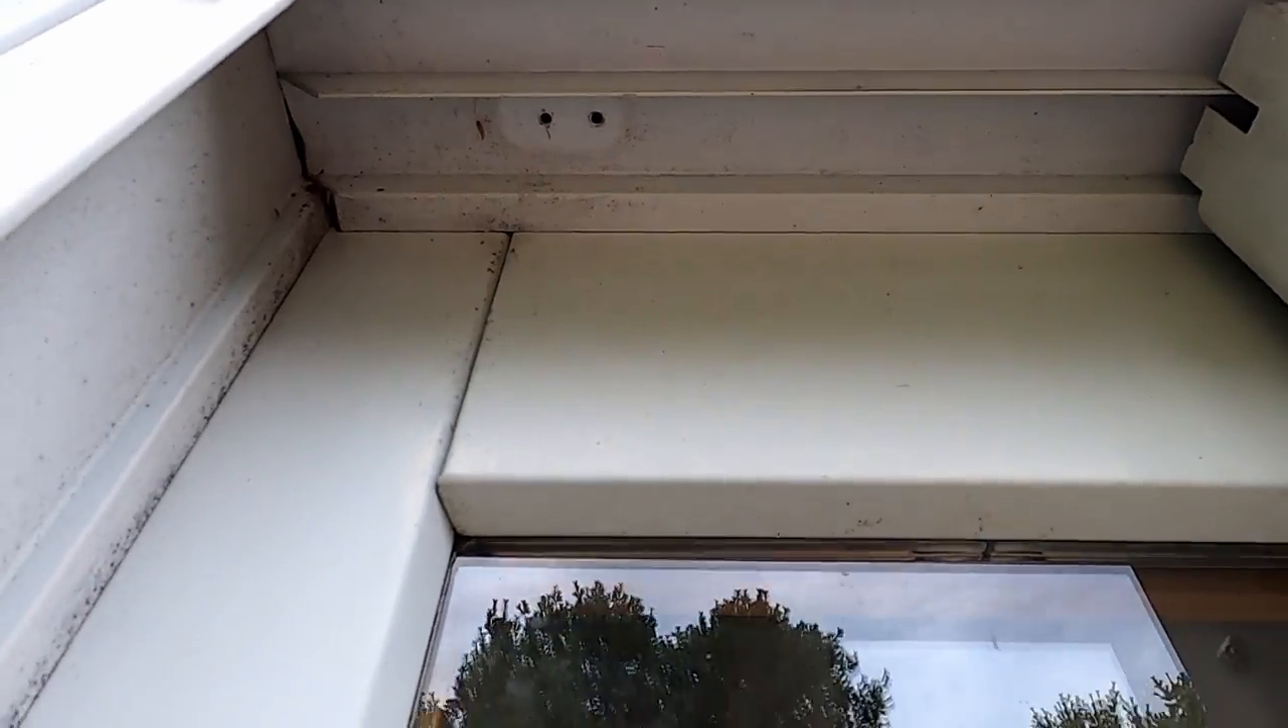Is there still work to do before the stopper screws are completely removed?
No.